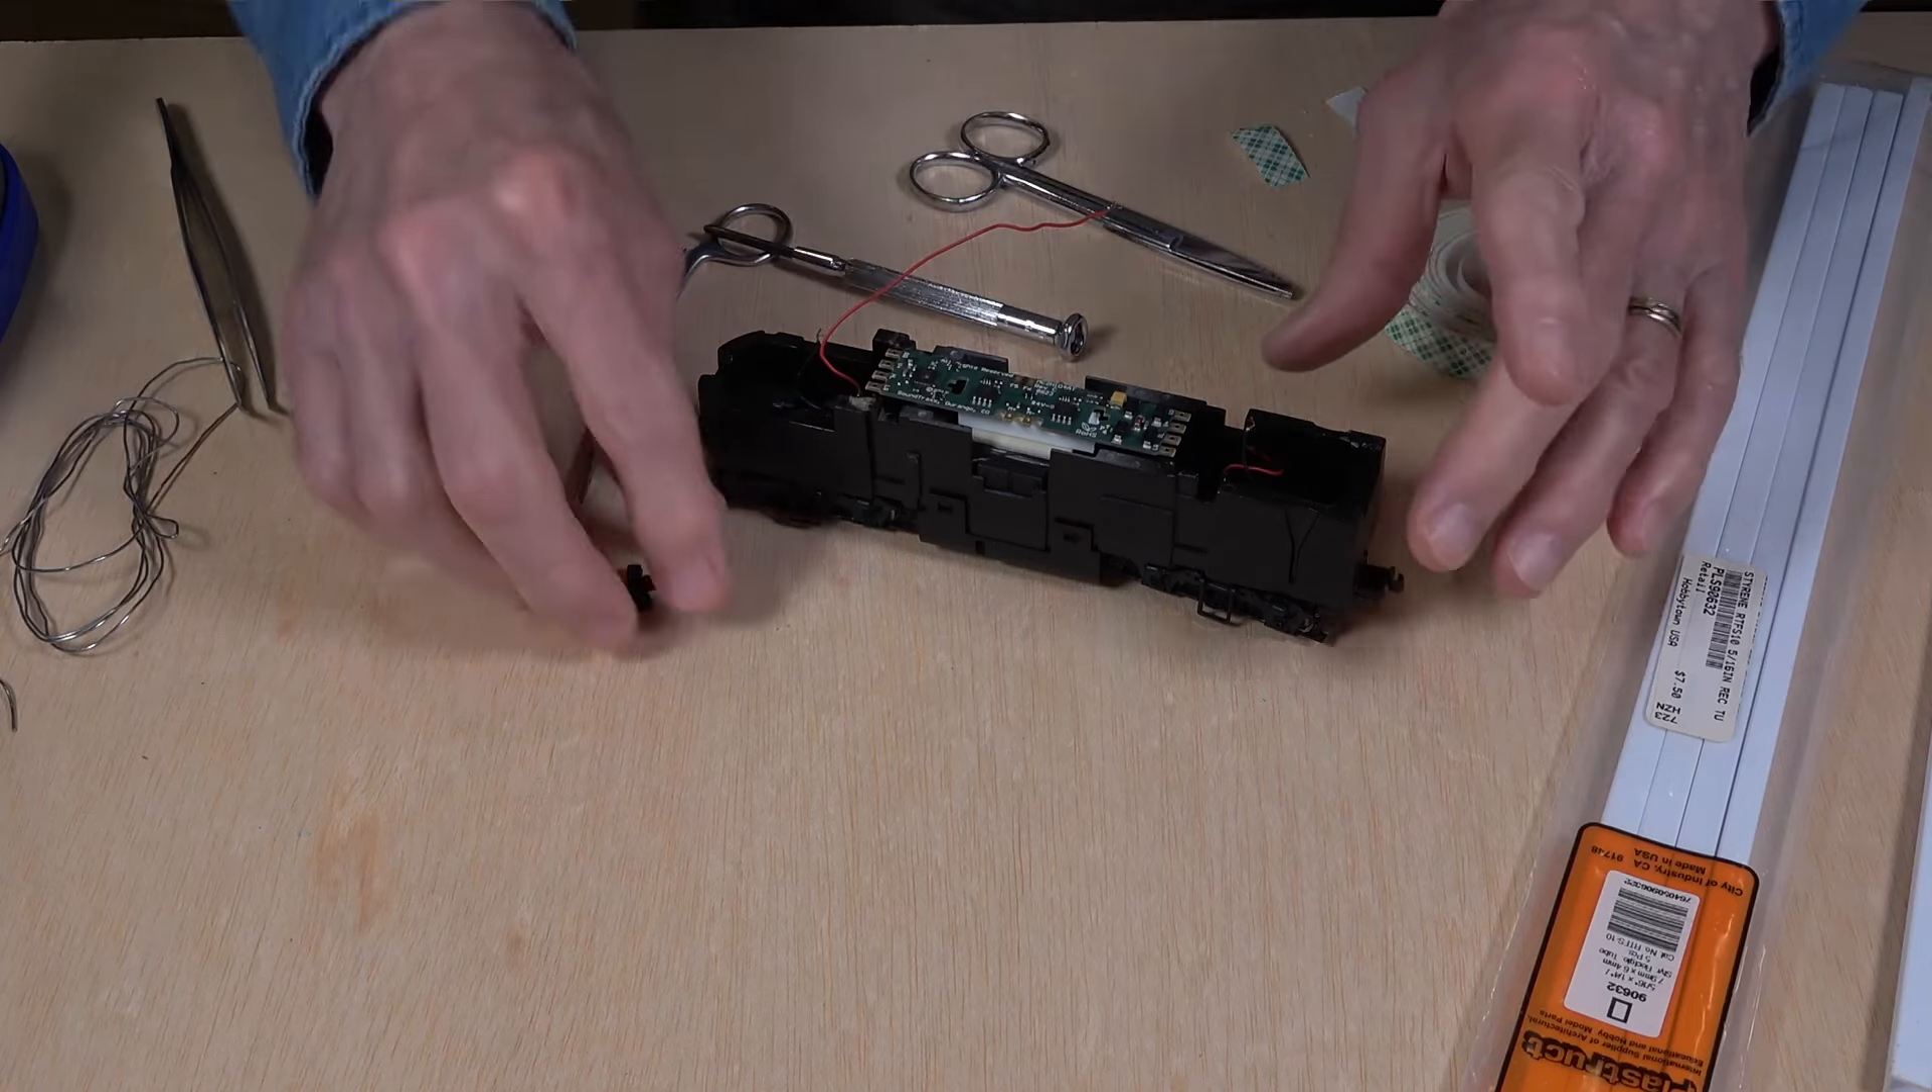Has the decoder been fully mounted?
Yes.